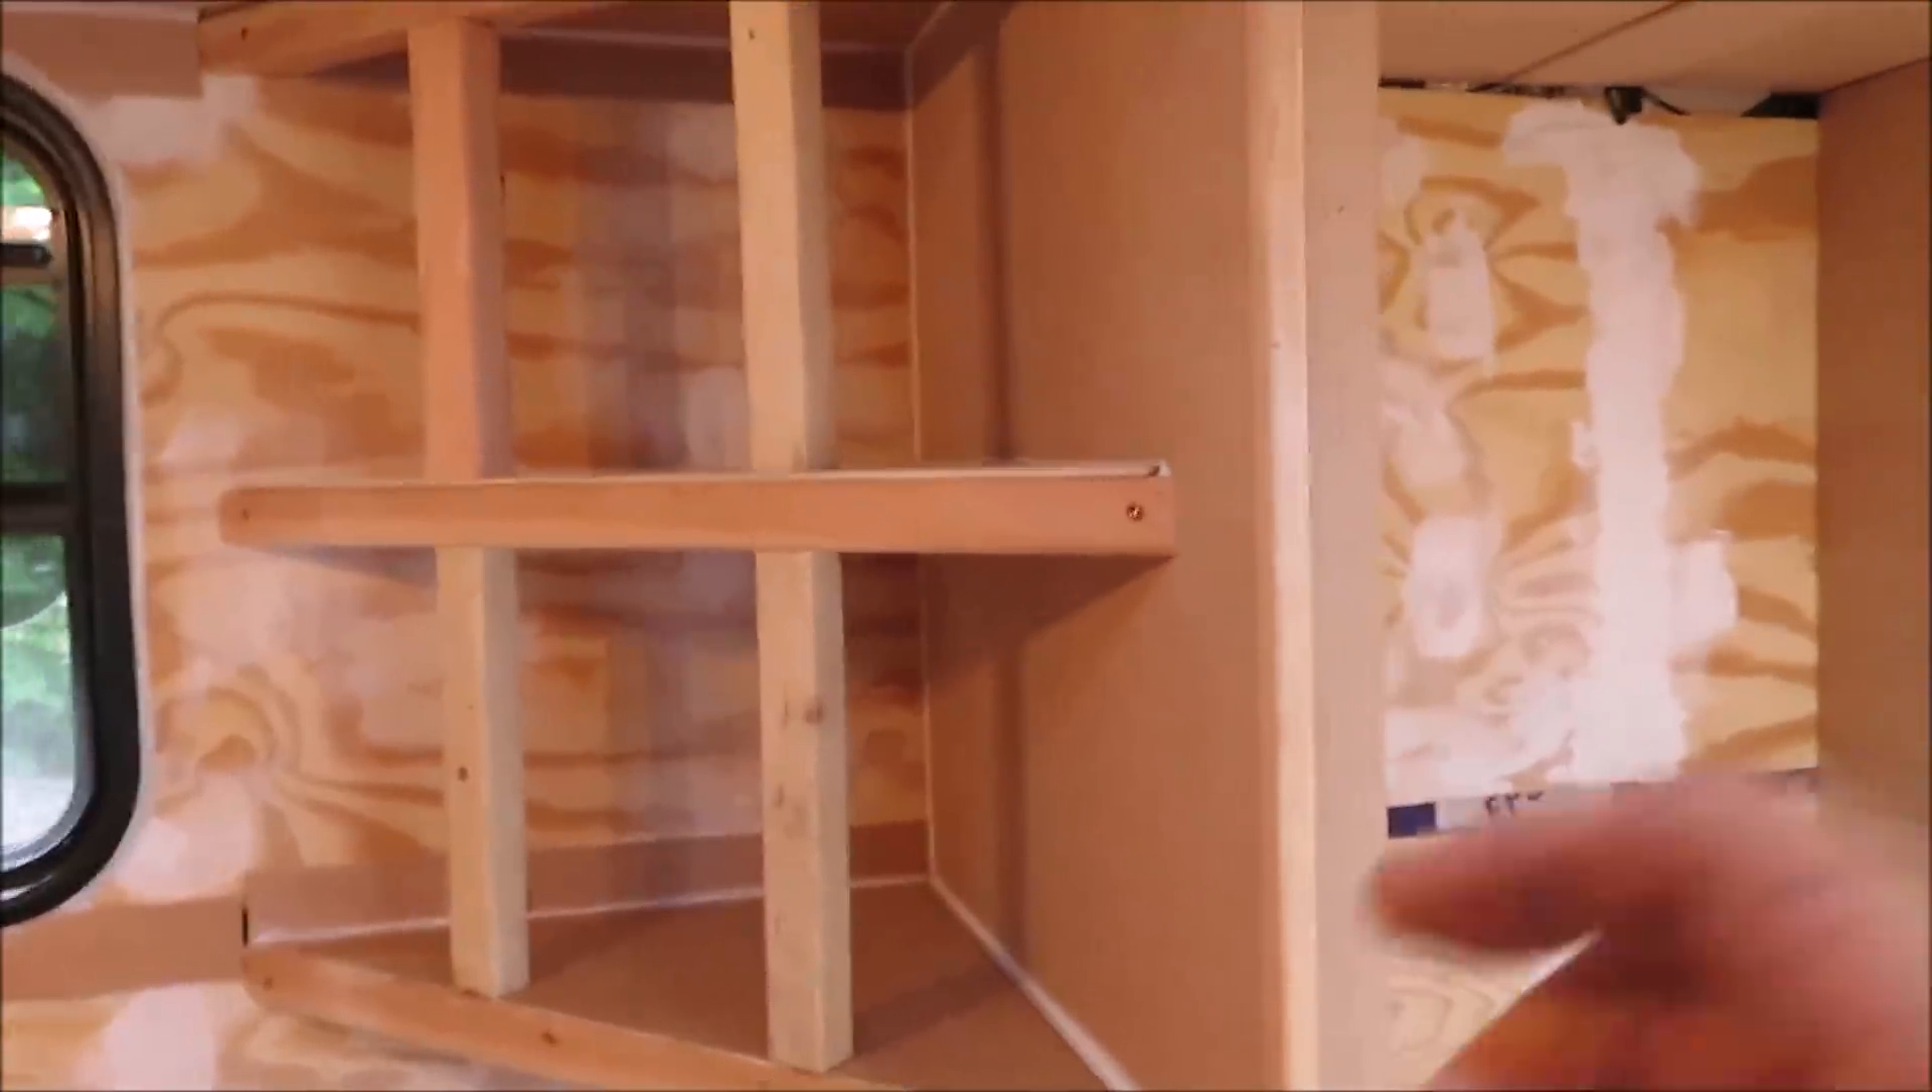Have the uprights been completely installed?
Yes.